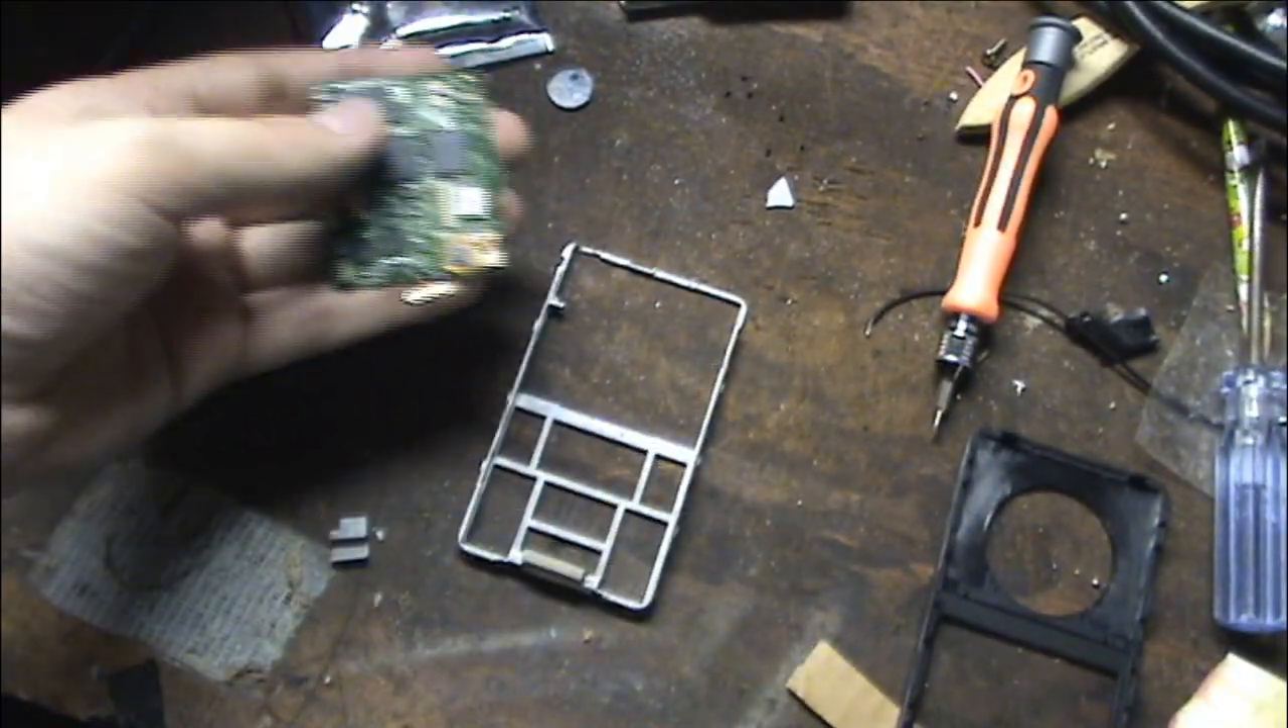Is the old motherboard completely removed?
Yes.